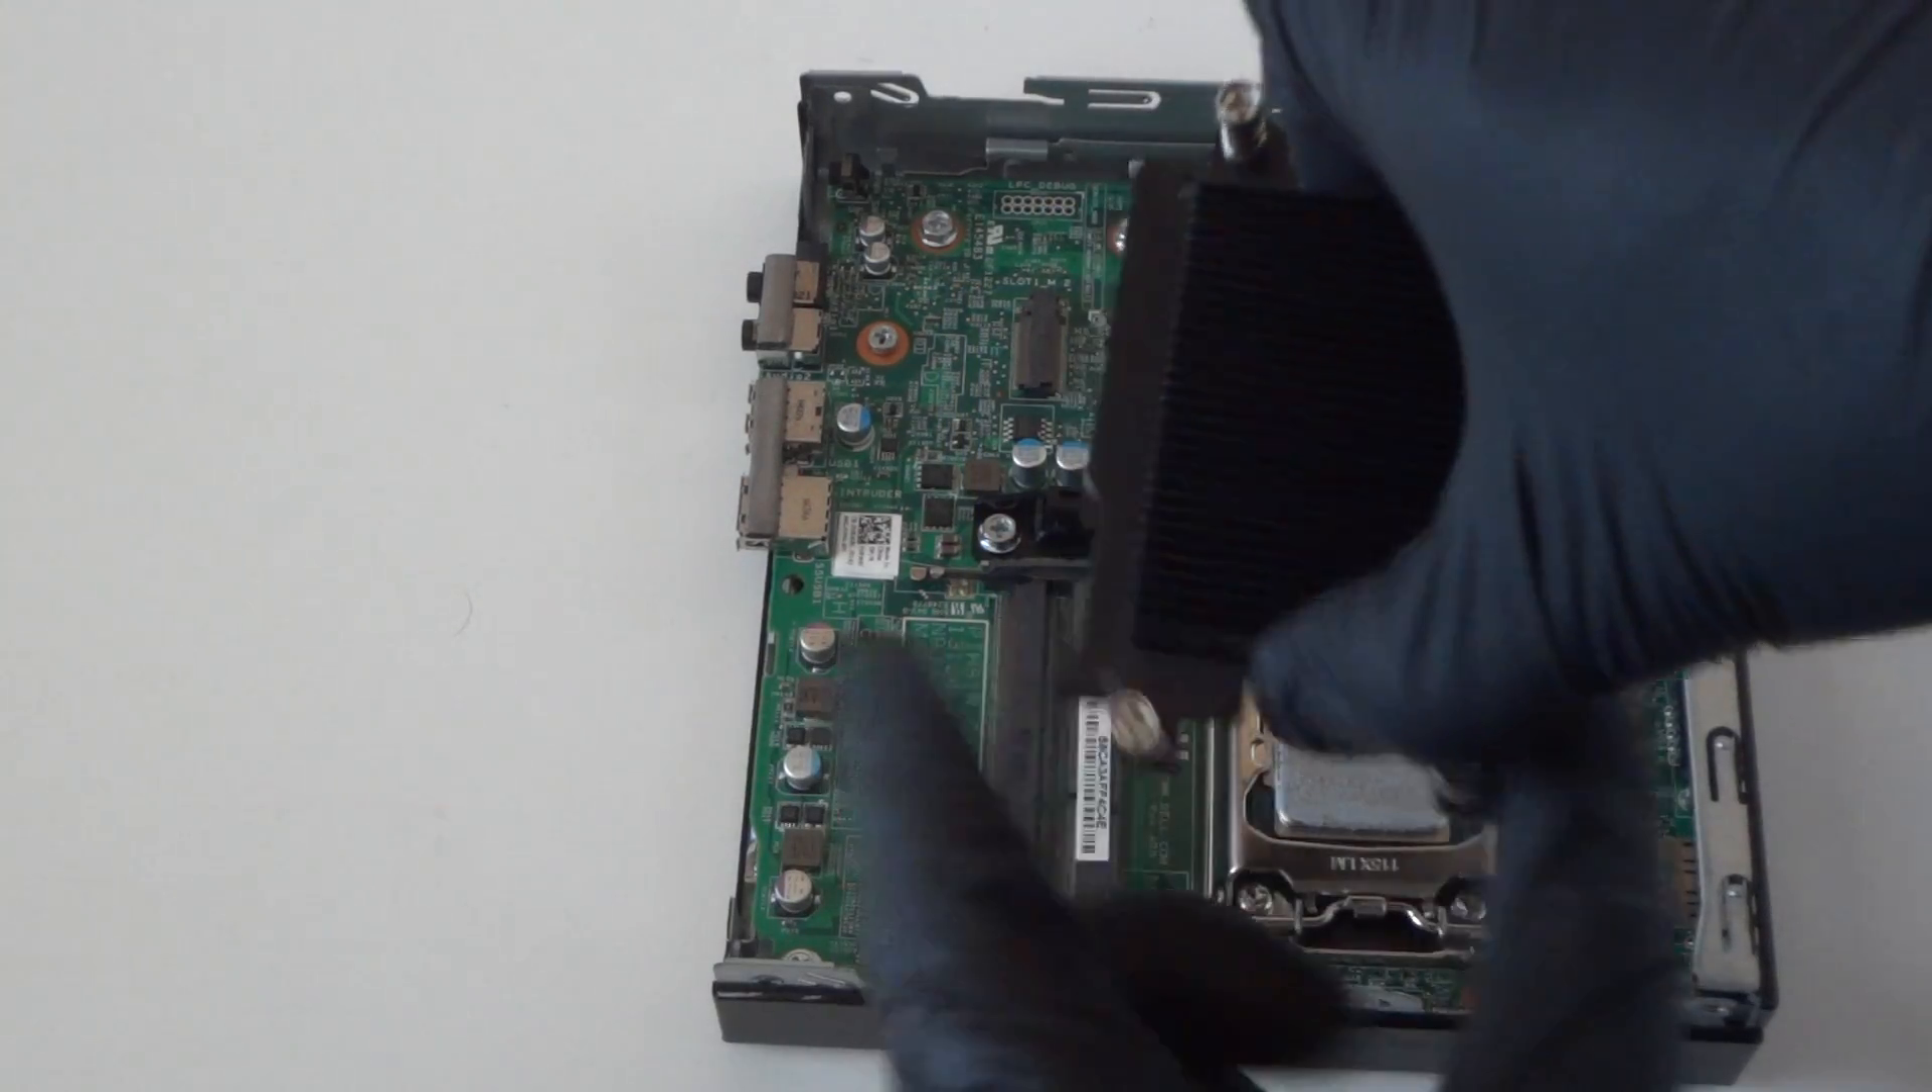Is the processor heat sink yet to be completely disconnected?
No.